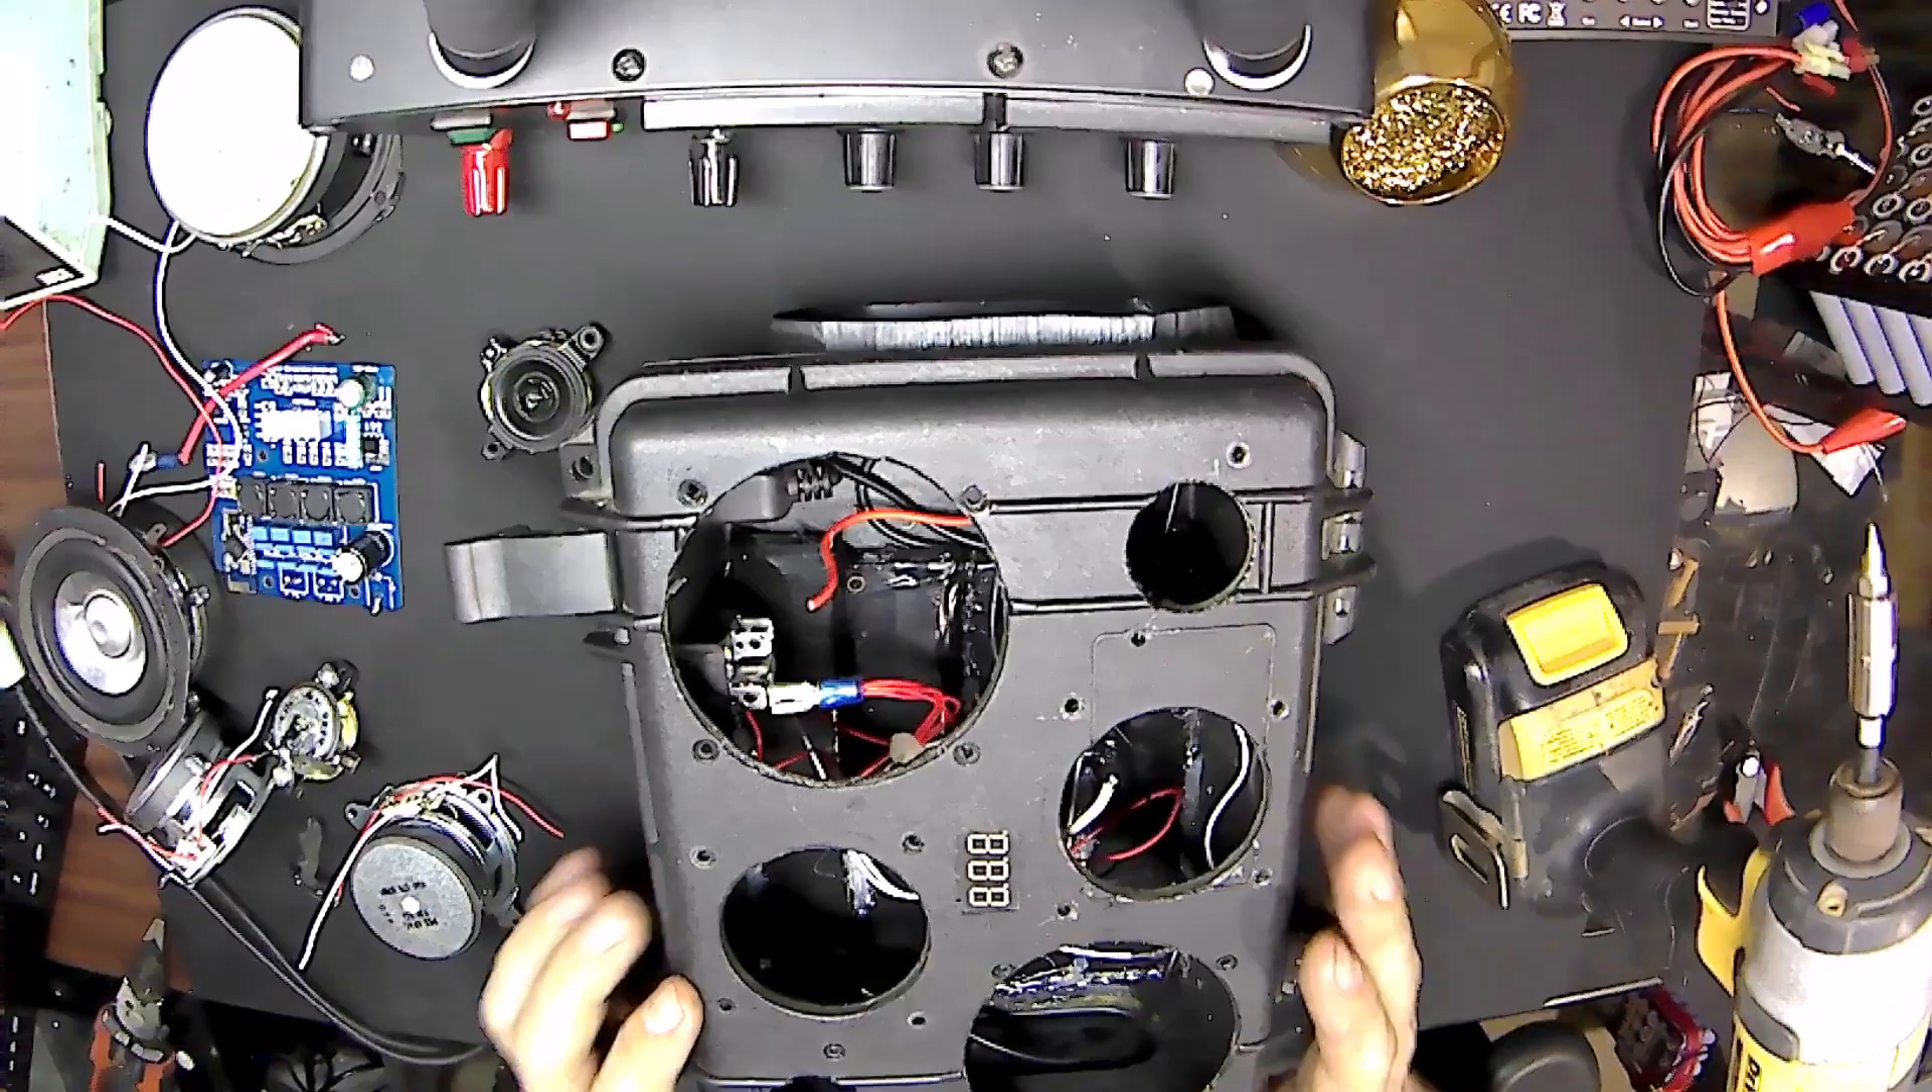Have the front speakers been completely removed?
Yes.